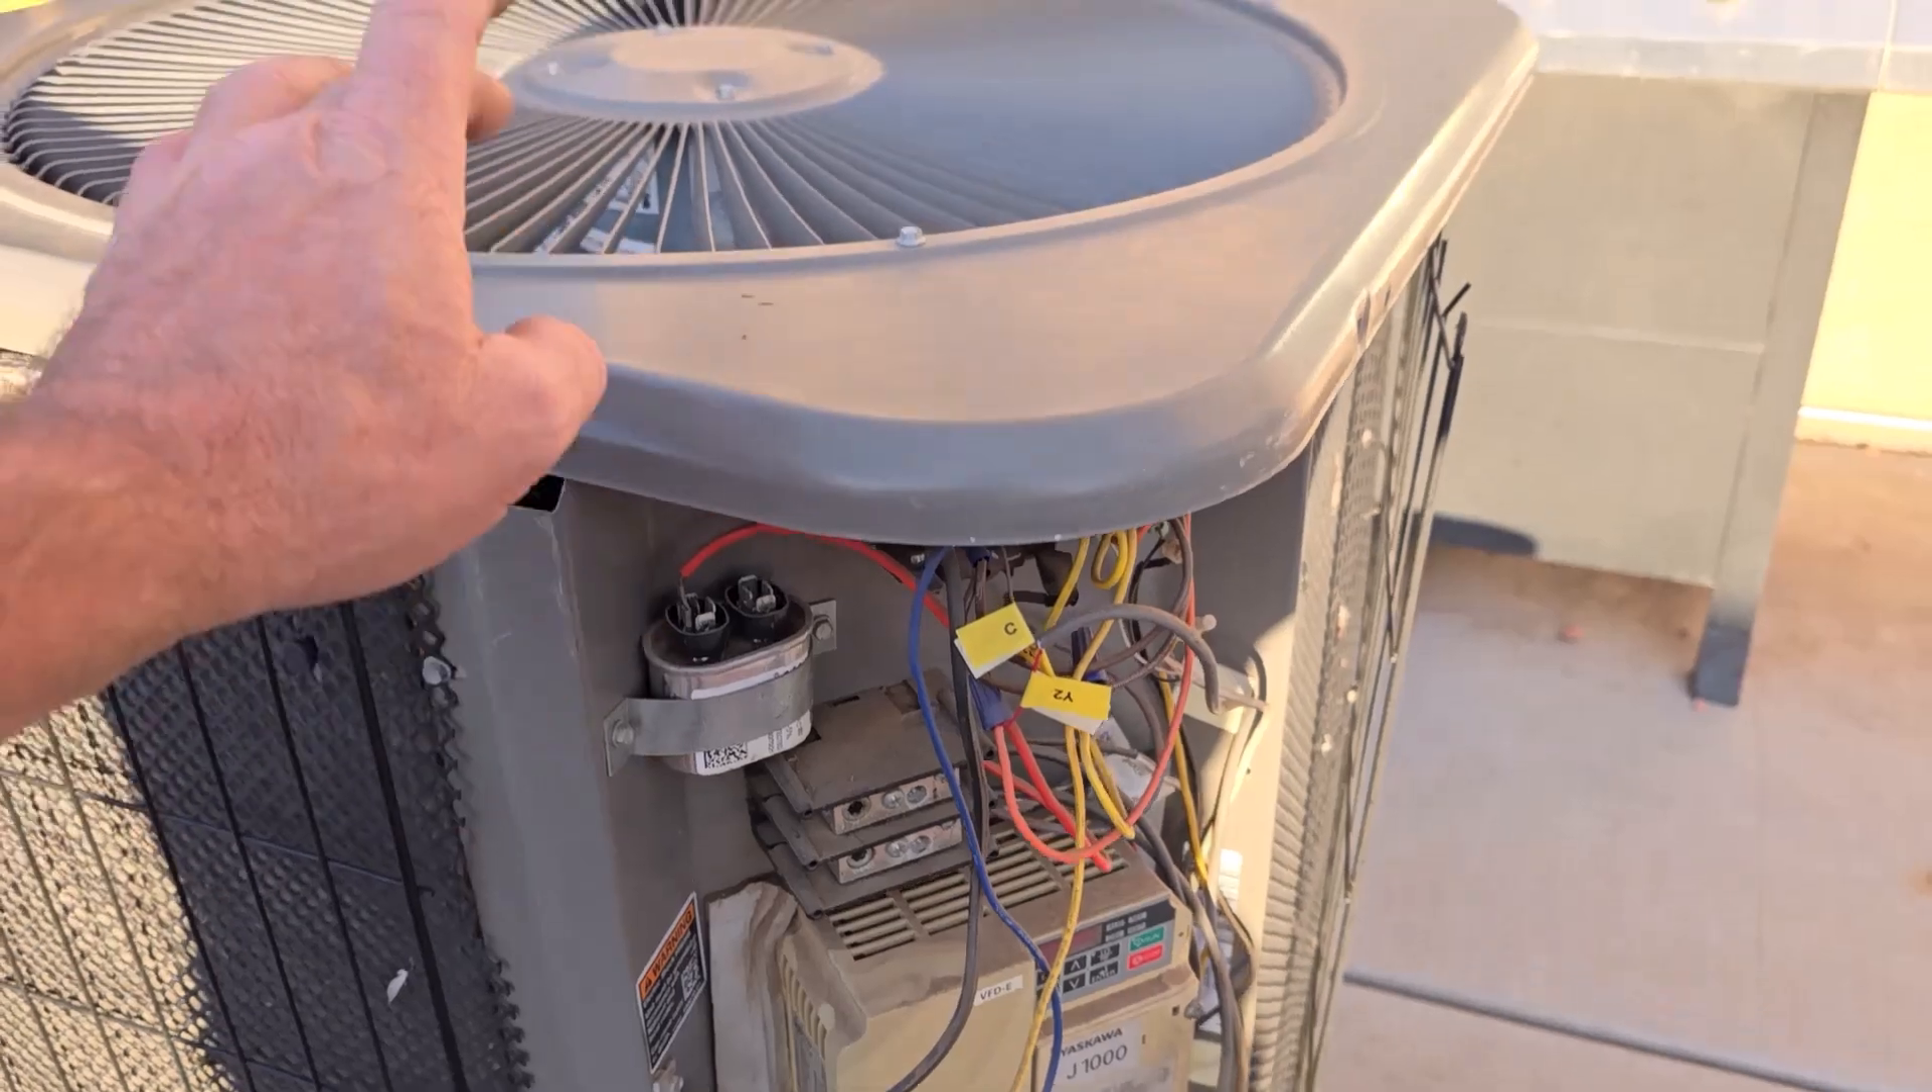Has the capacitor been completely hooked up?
No.